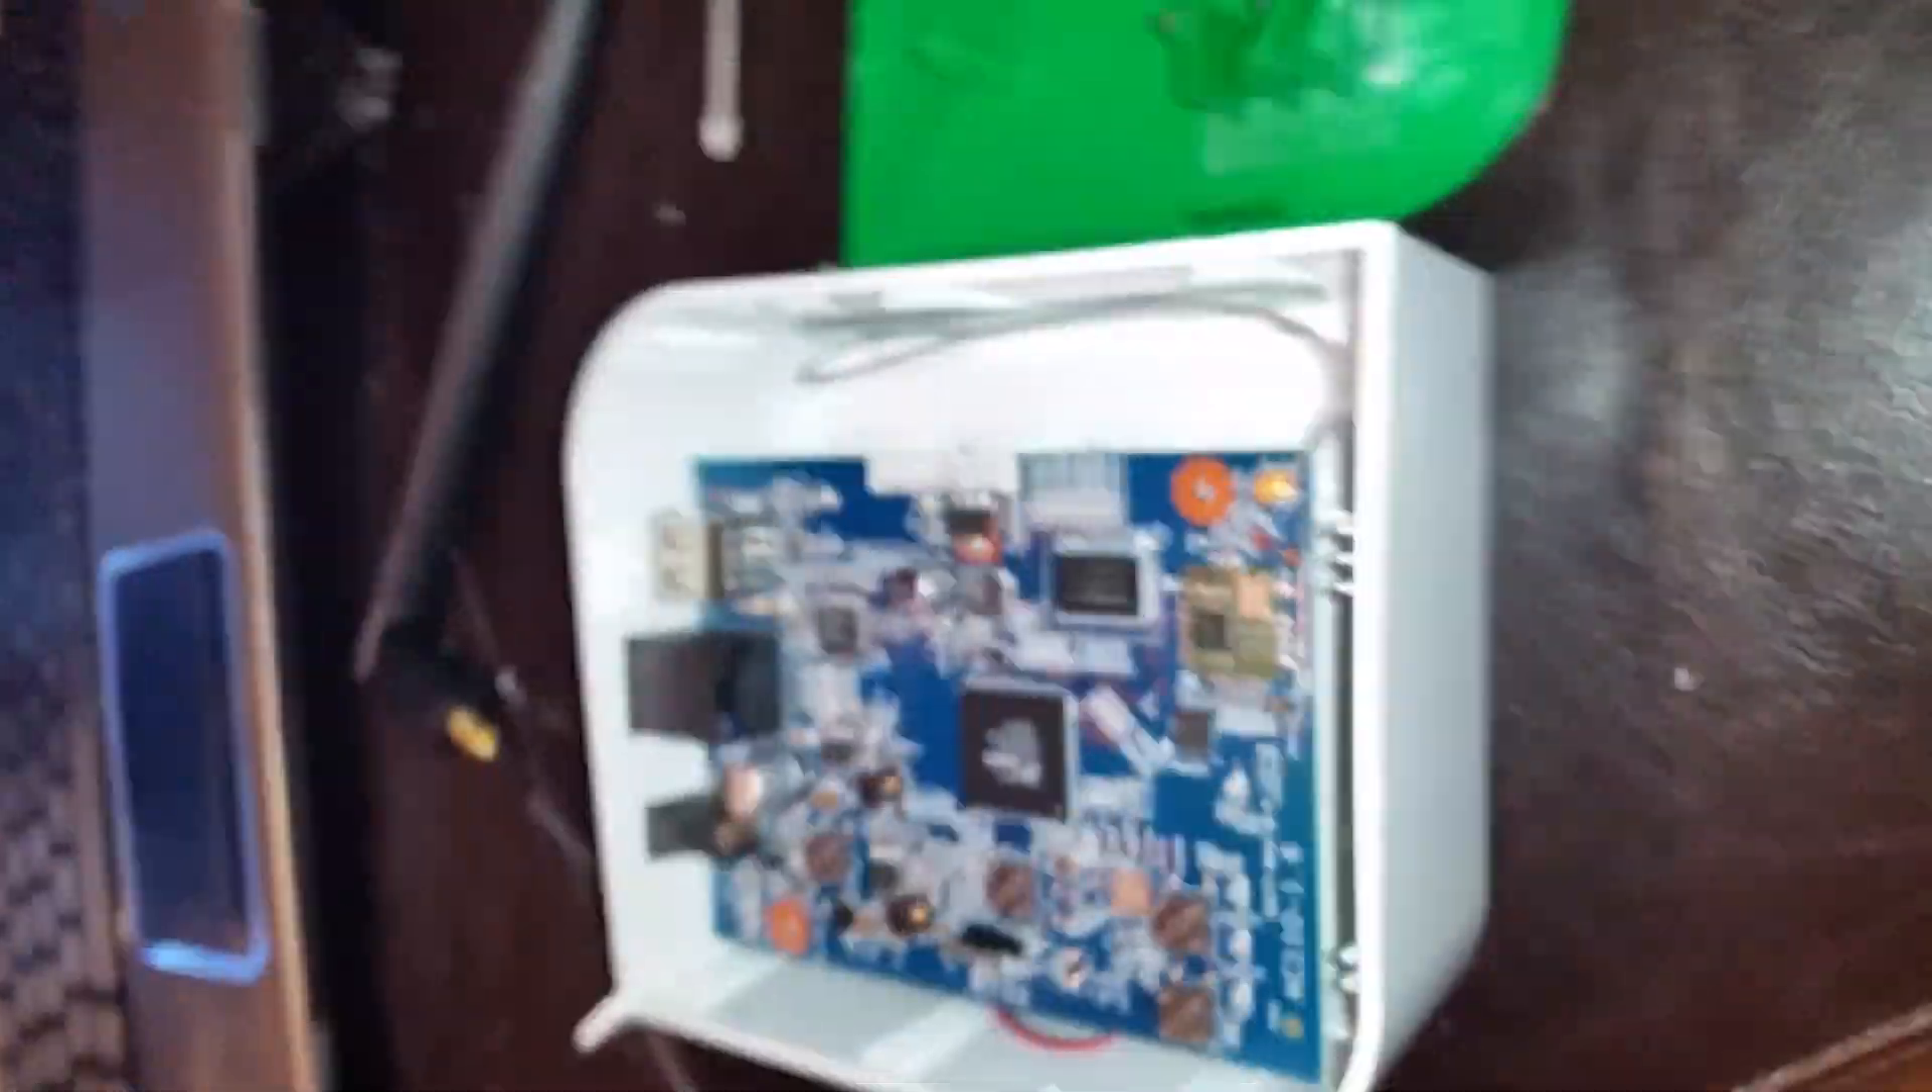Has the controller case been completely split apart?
Yes.